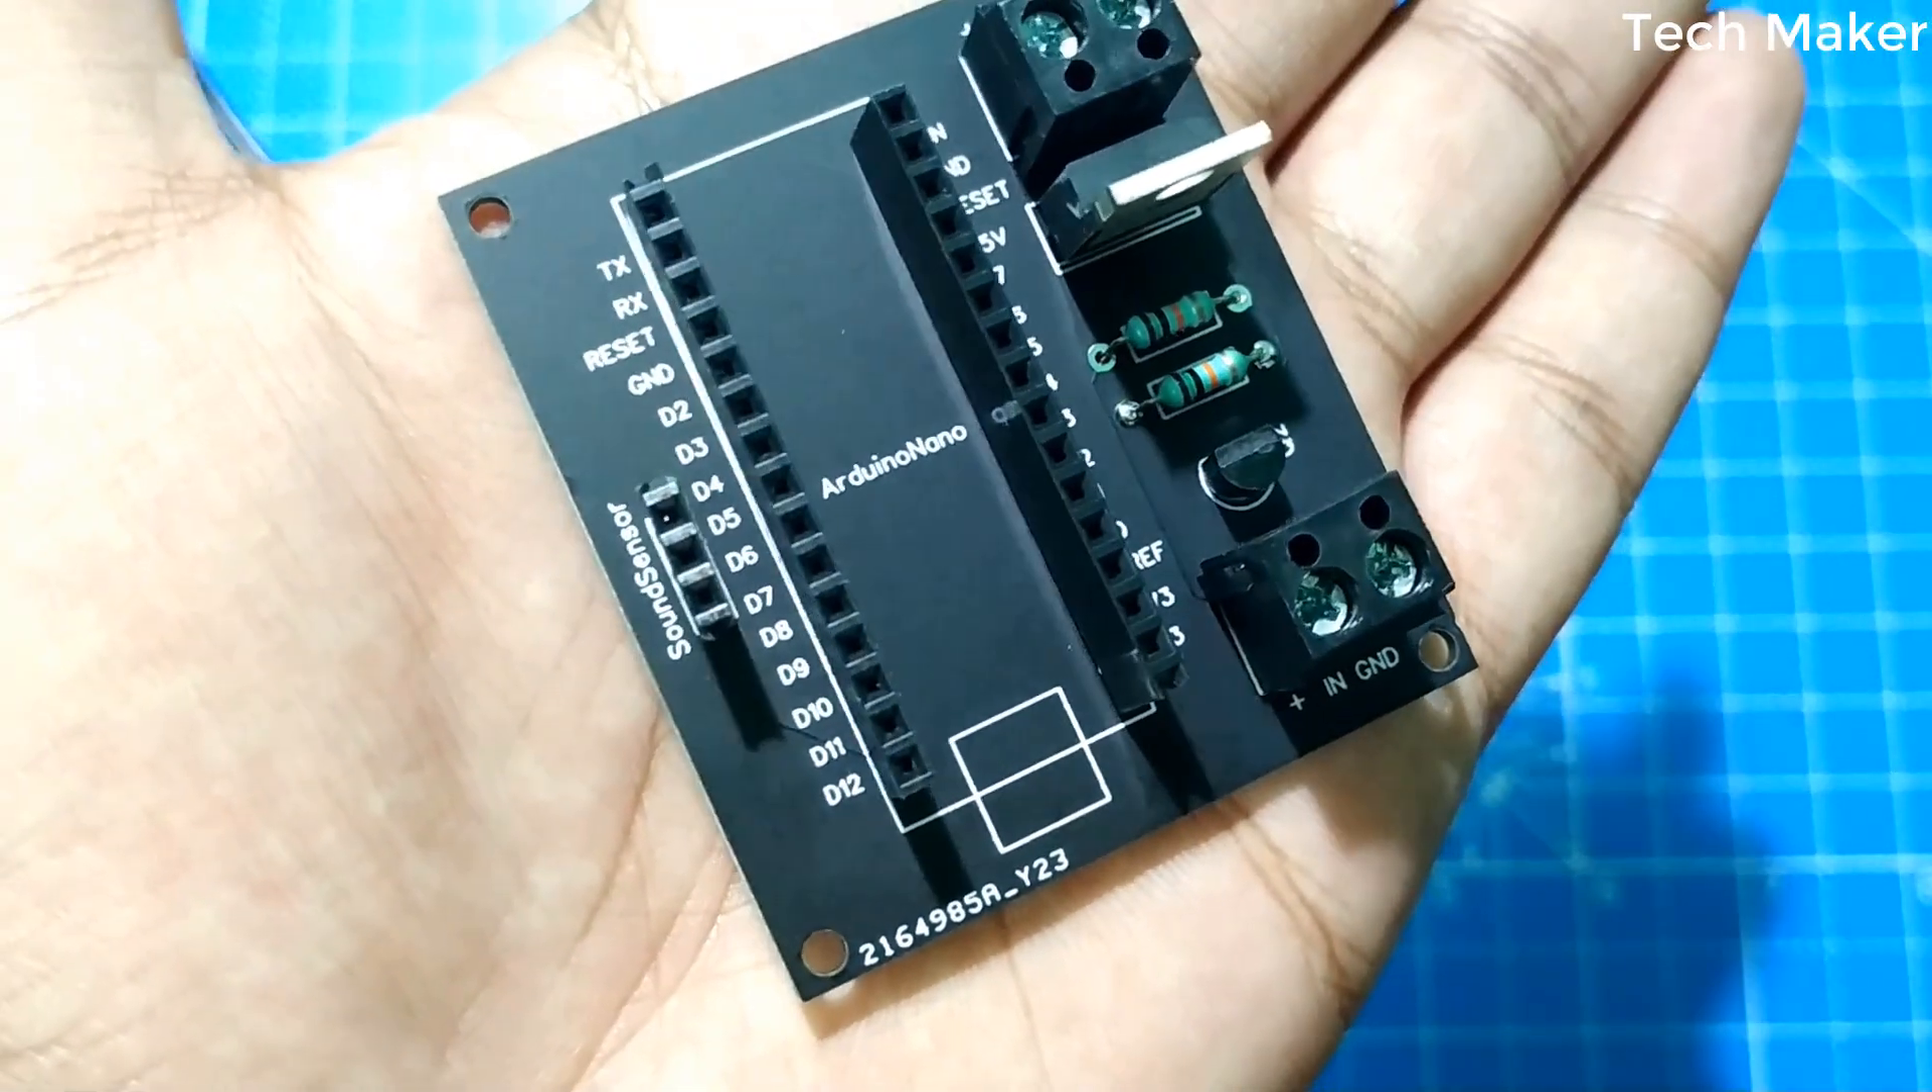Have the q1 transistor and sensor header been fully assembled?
Yes.